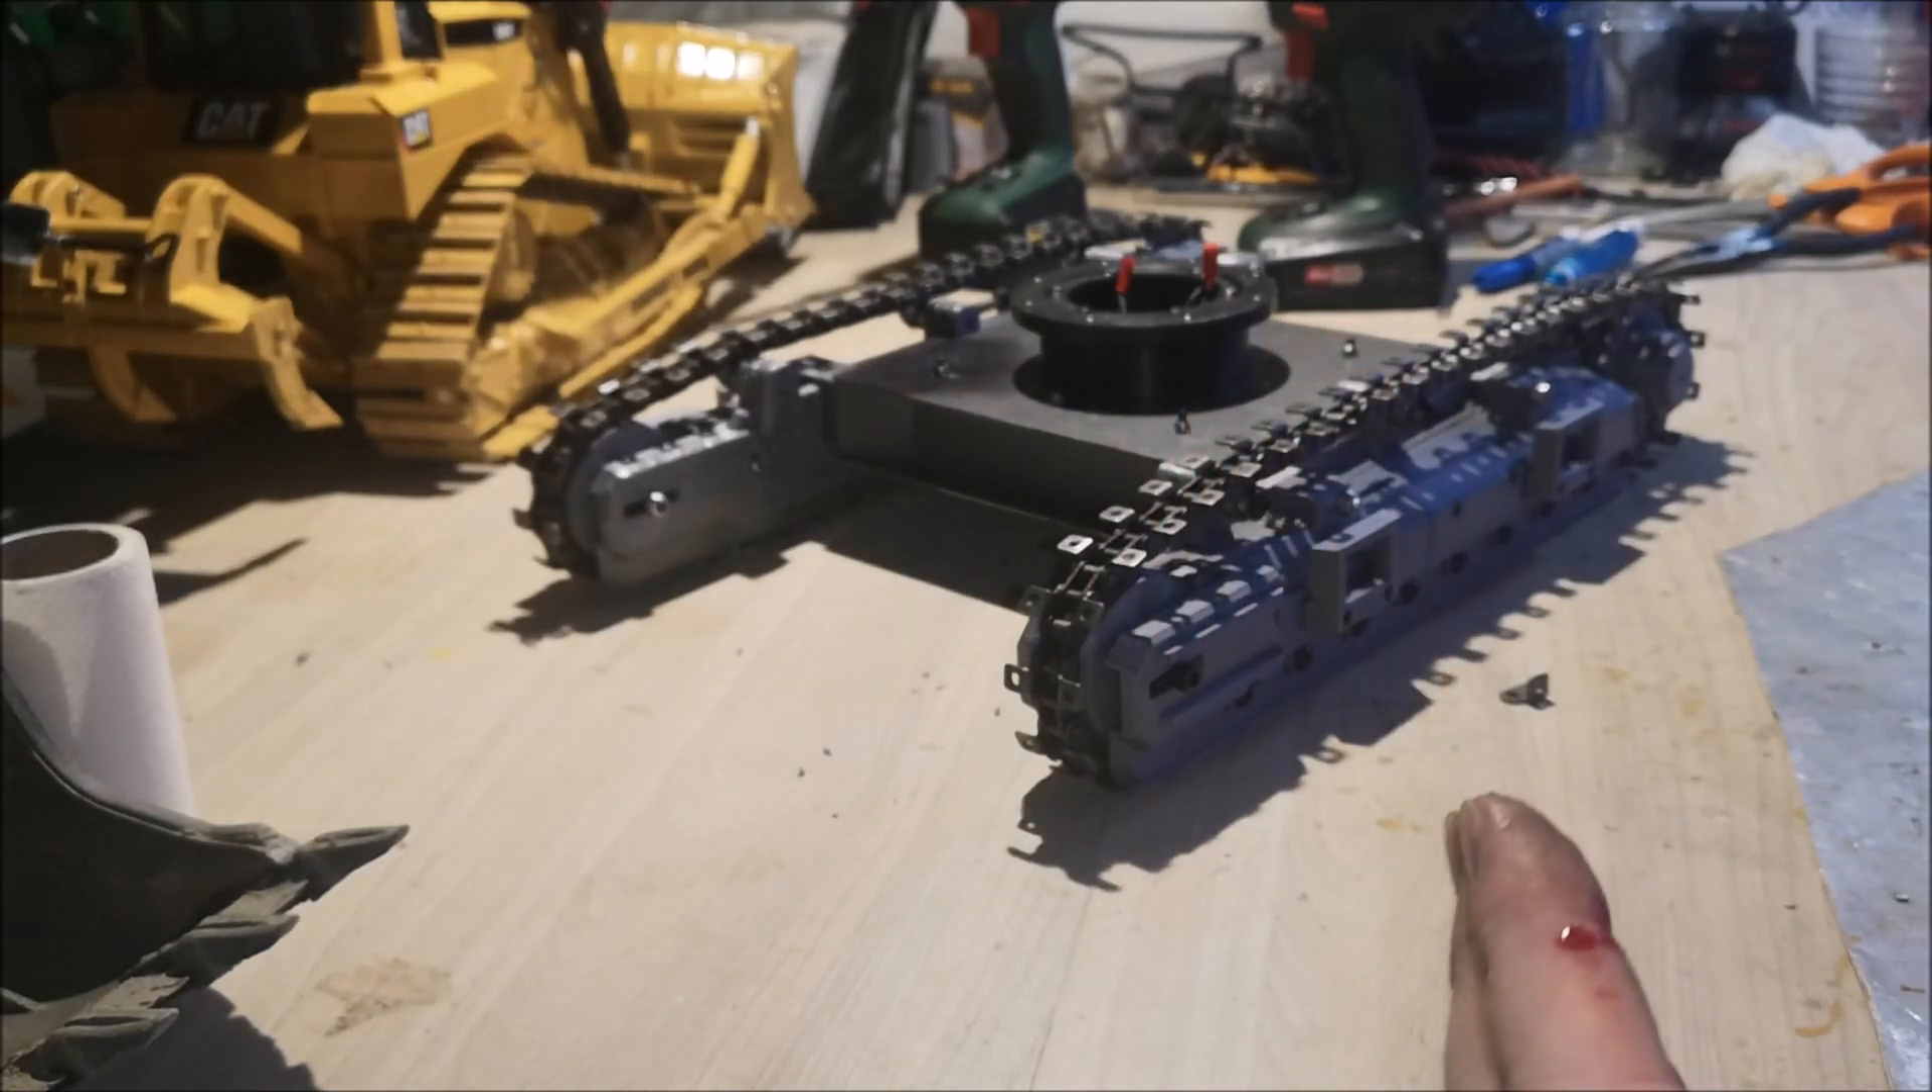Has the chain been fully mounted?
Yes.